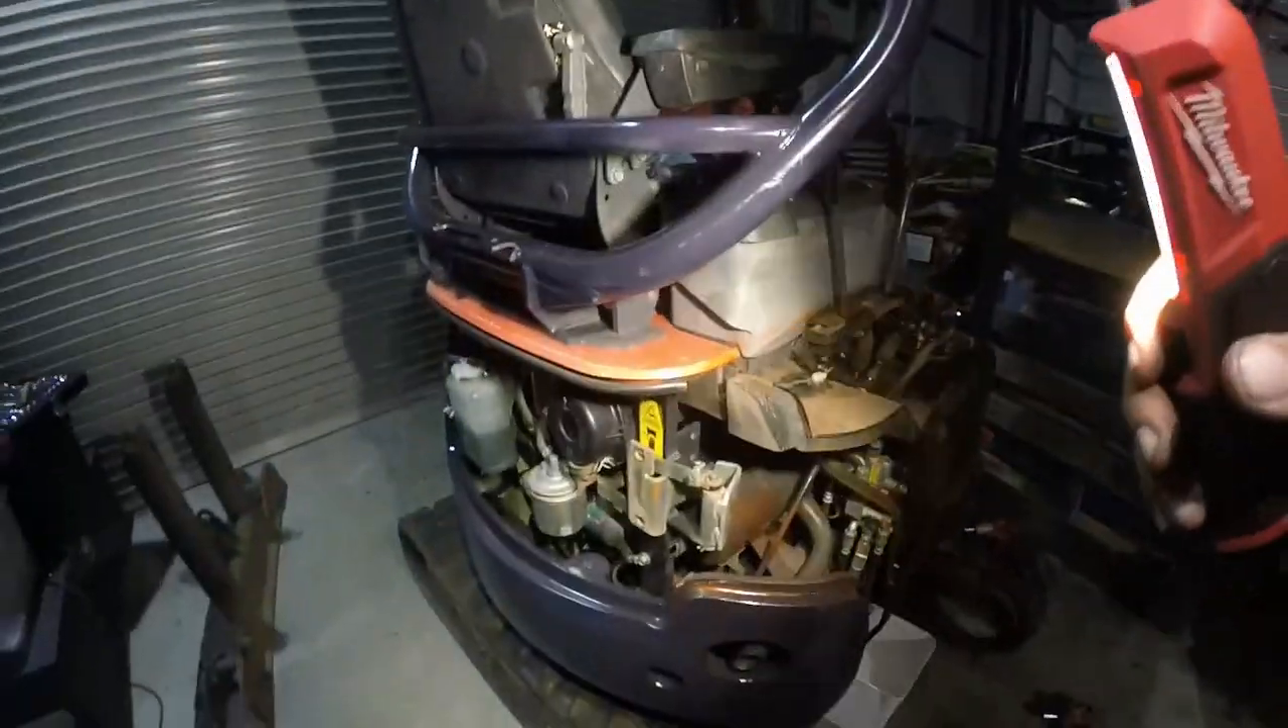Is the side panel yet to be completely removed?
No.